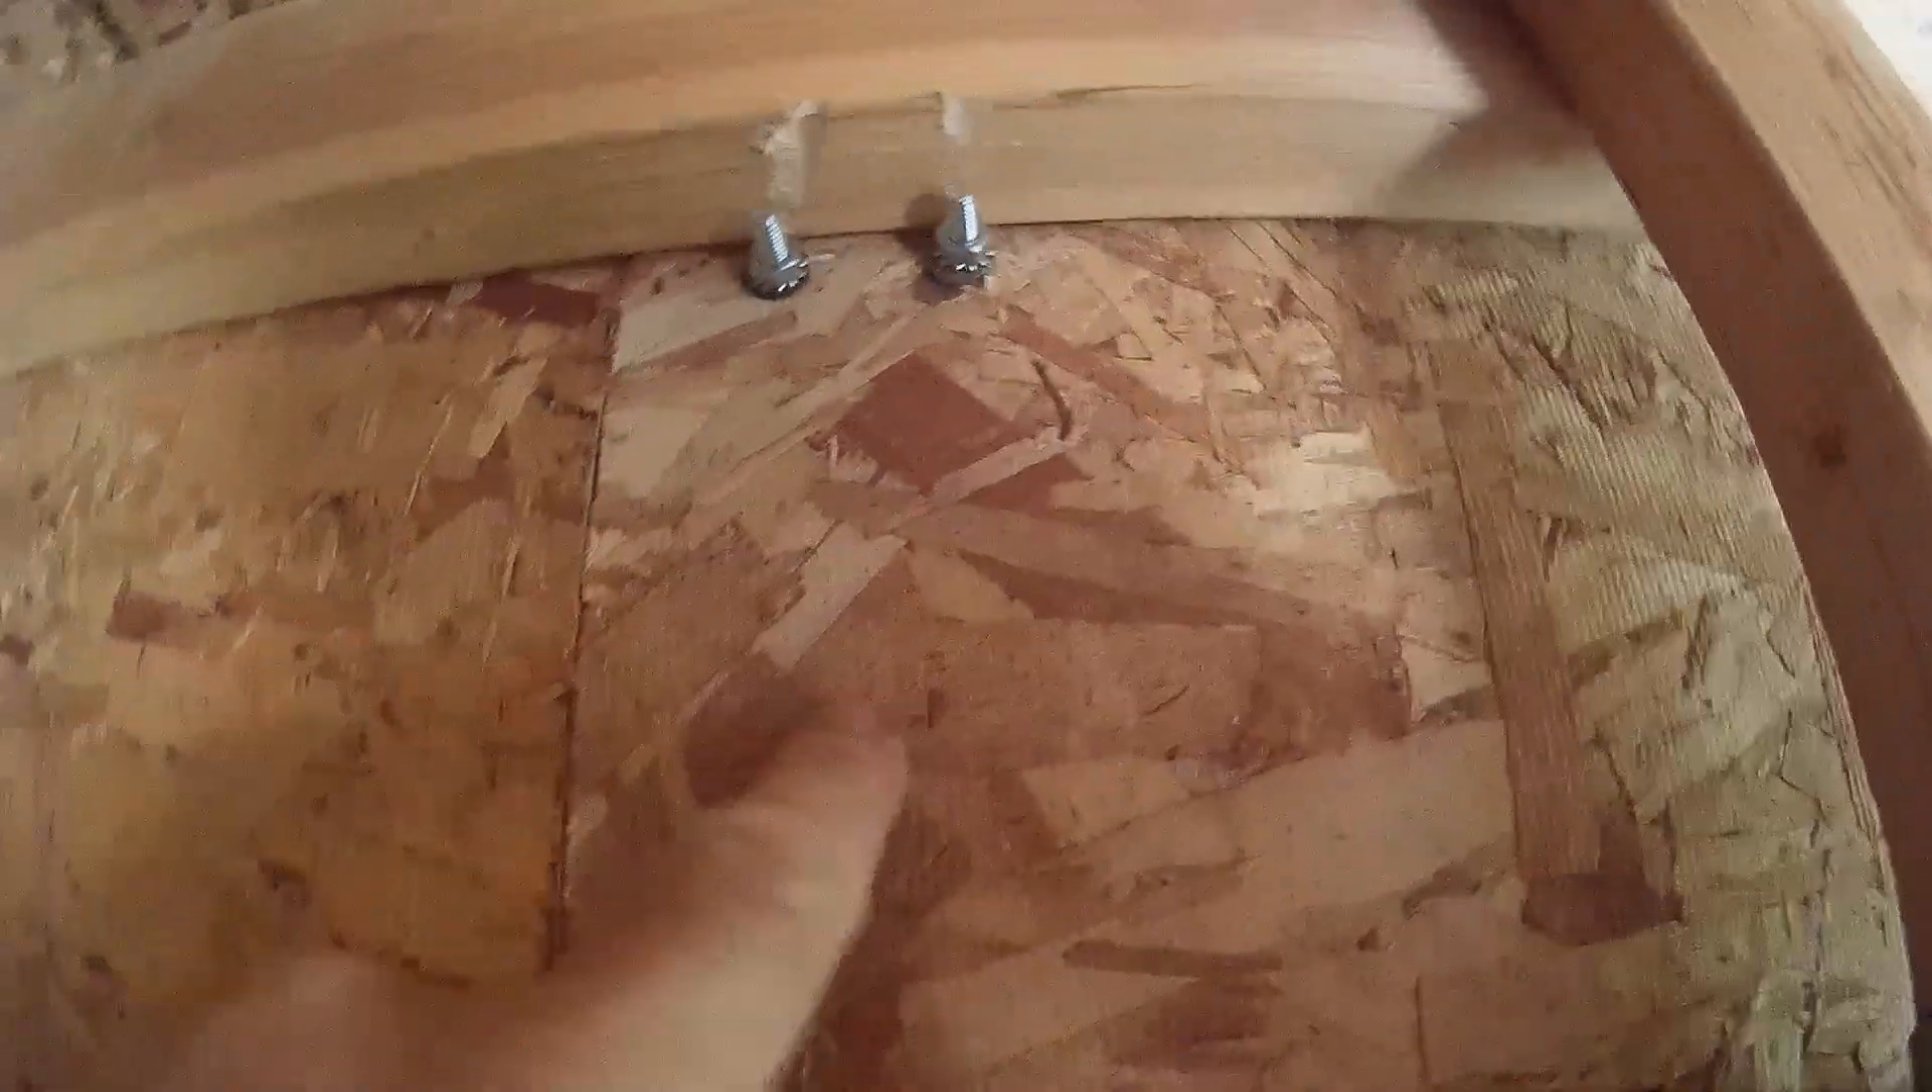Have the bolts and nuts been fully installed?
Yes.